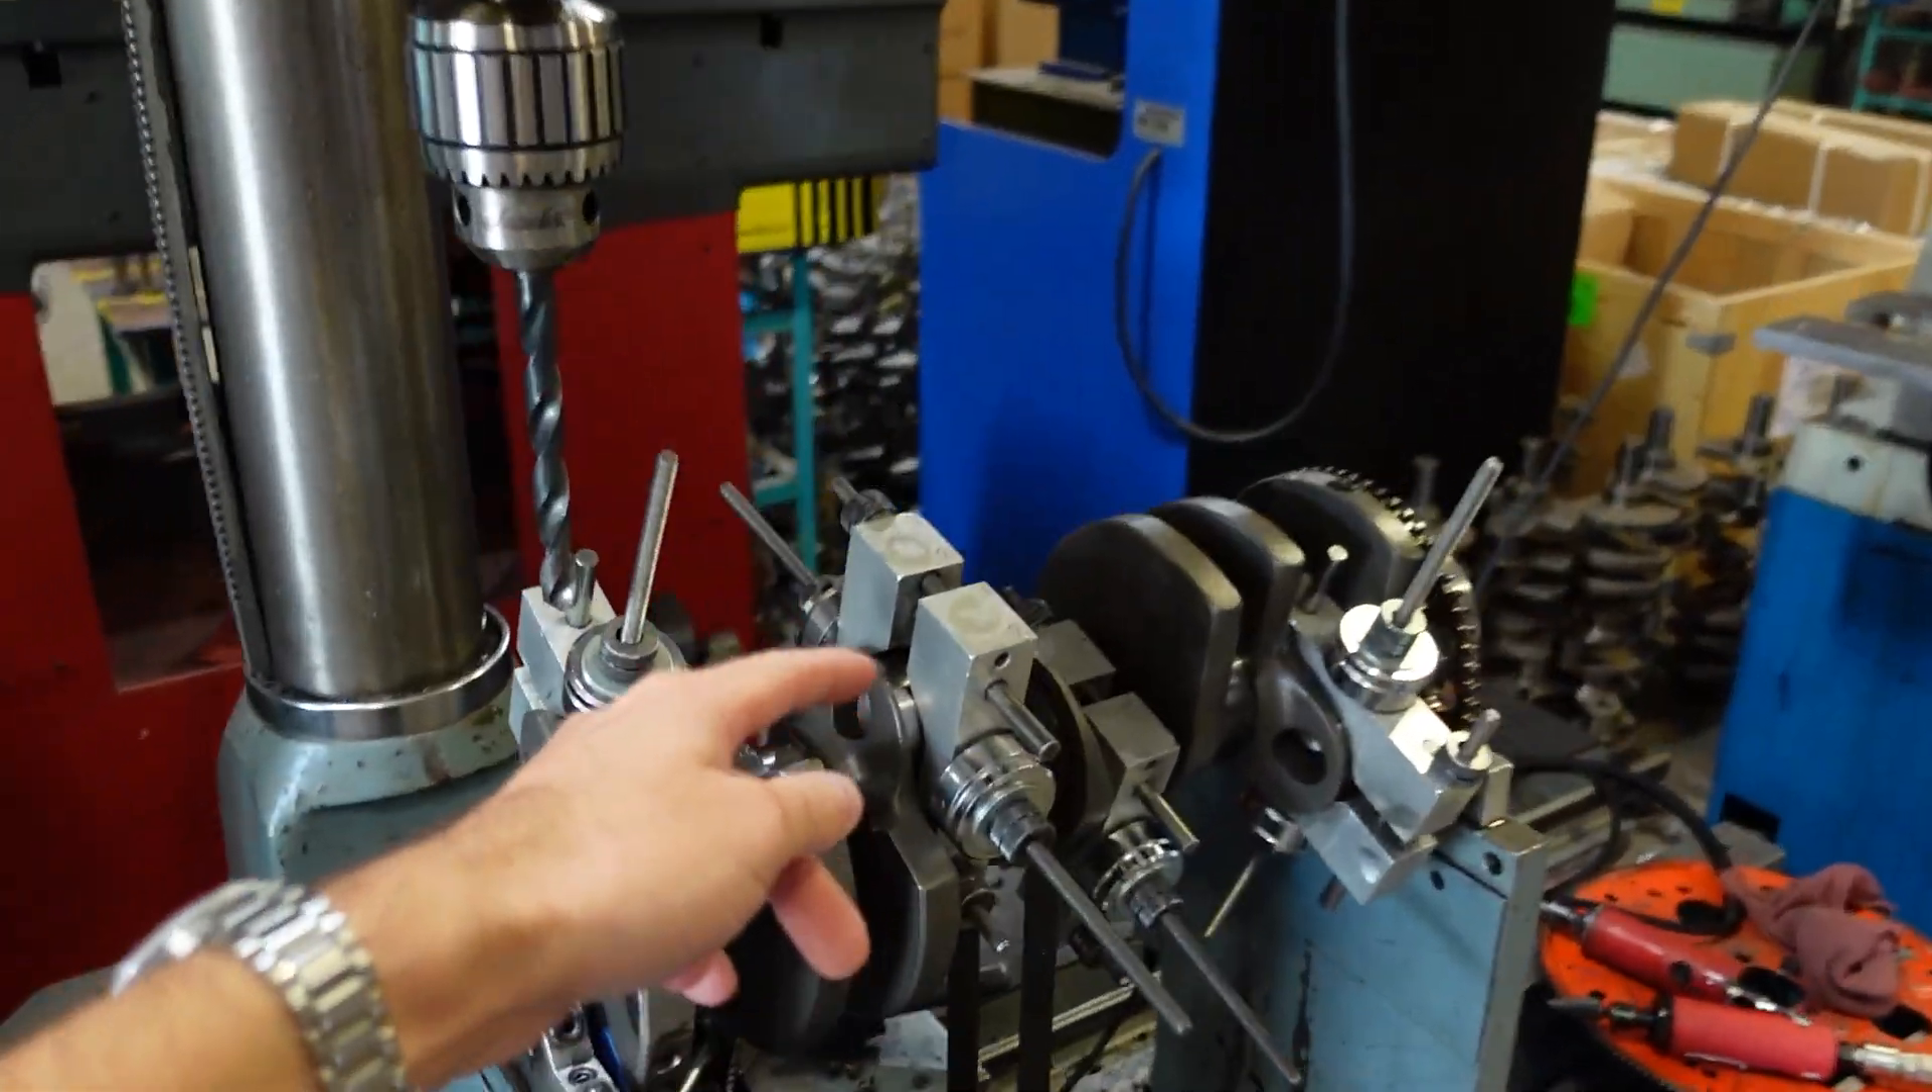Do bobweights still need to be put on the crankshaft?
No.